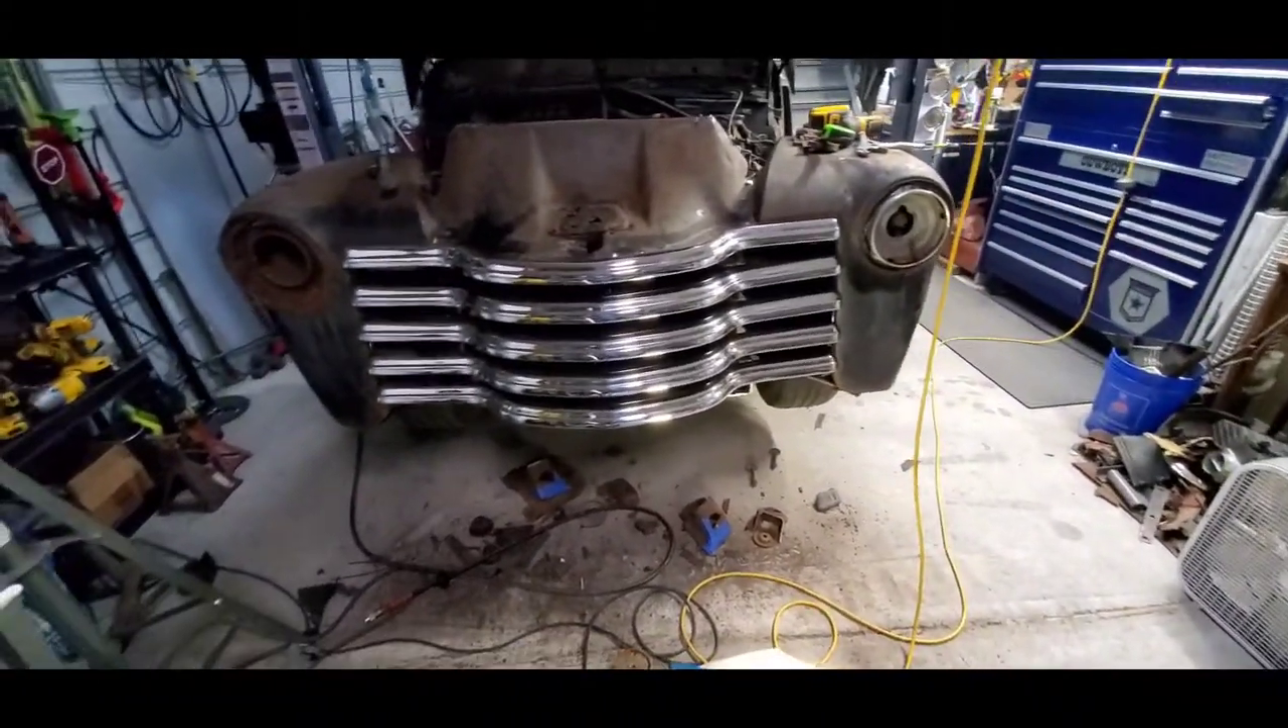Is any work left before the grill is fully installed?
No.